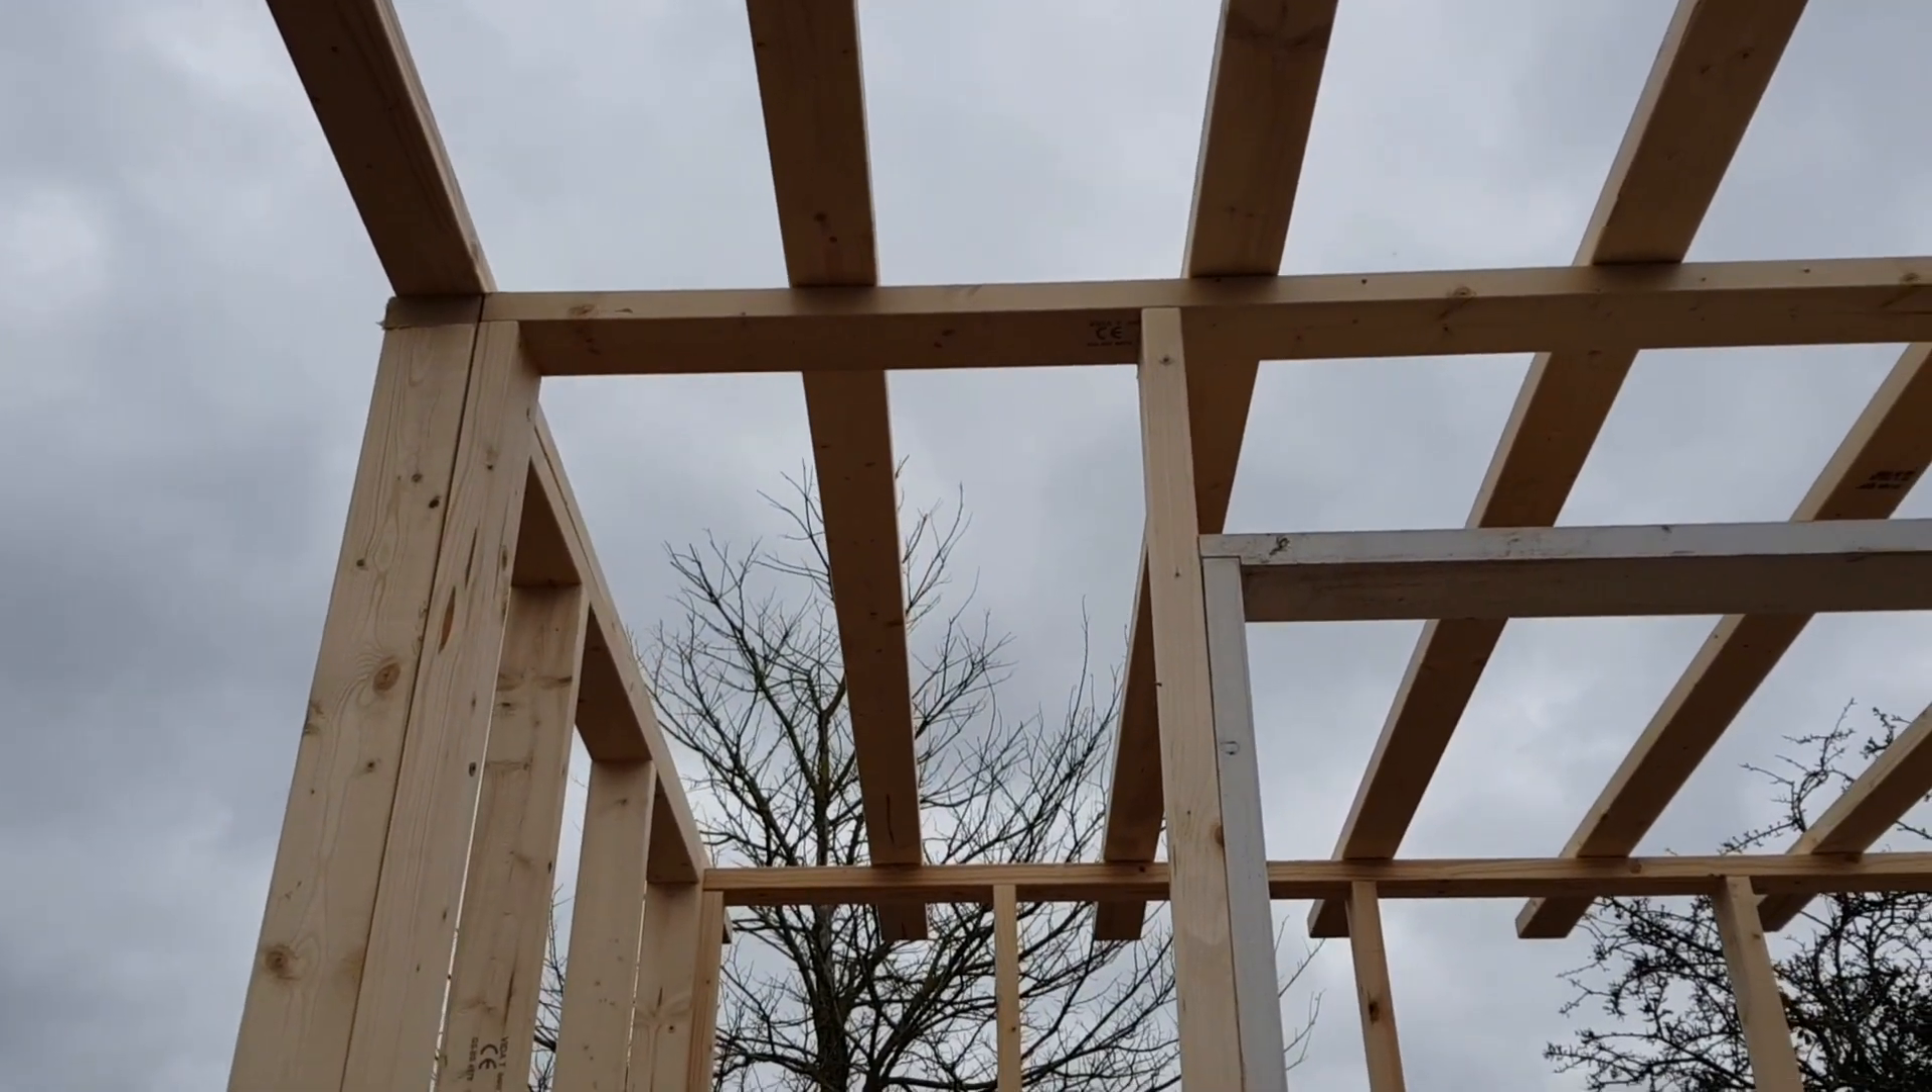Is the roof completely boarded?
No.